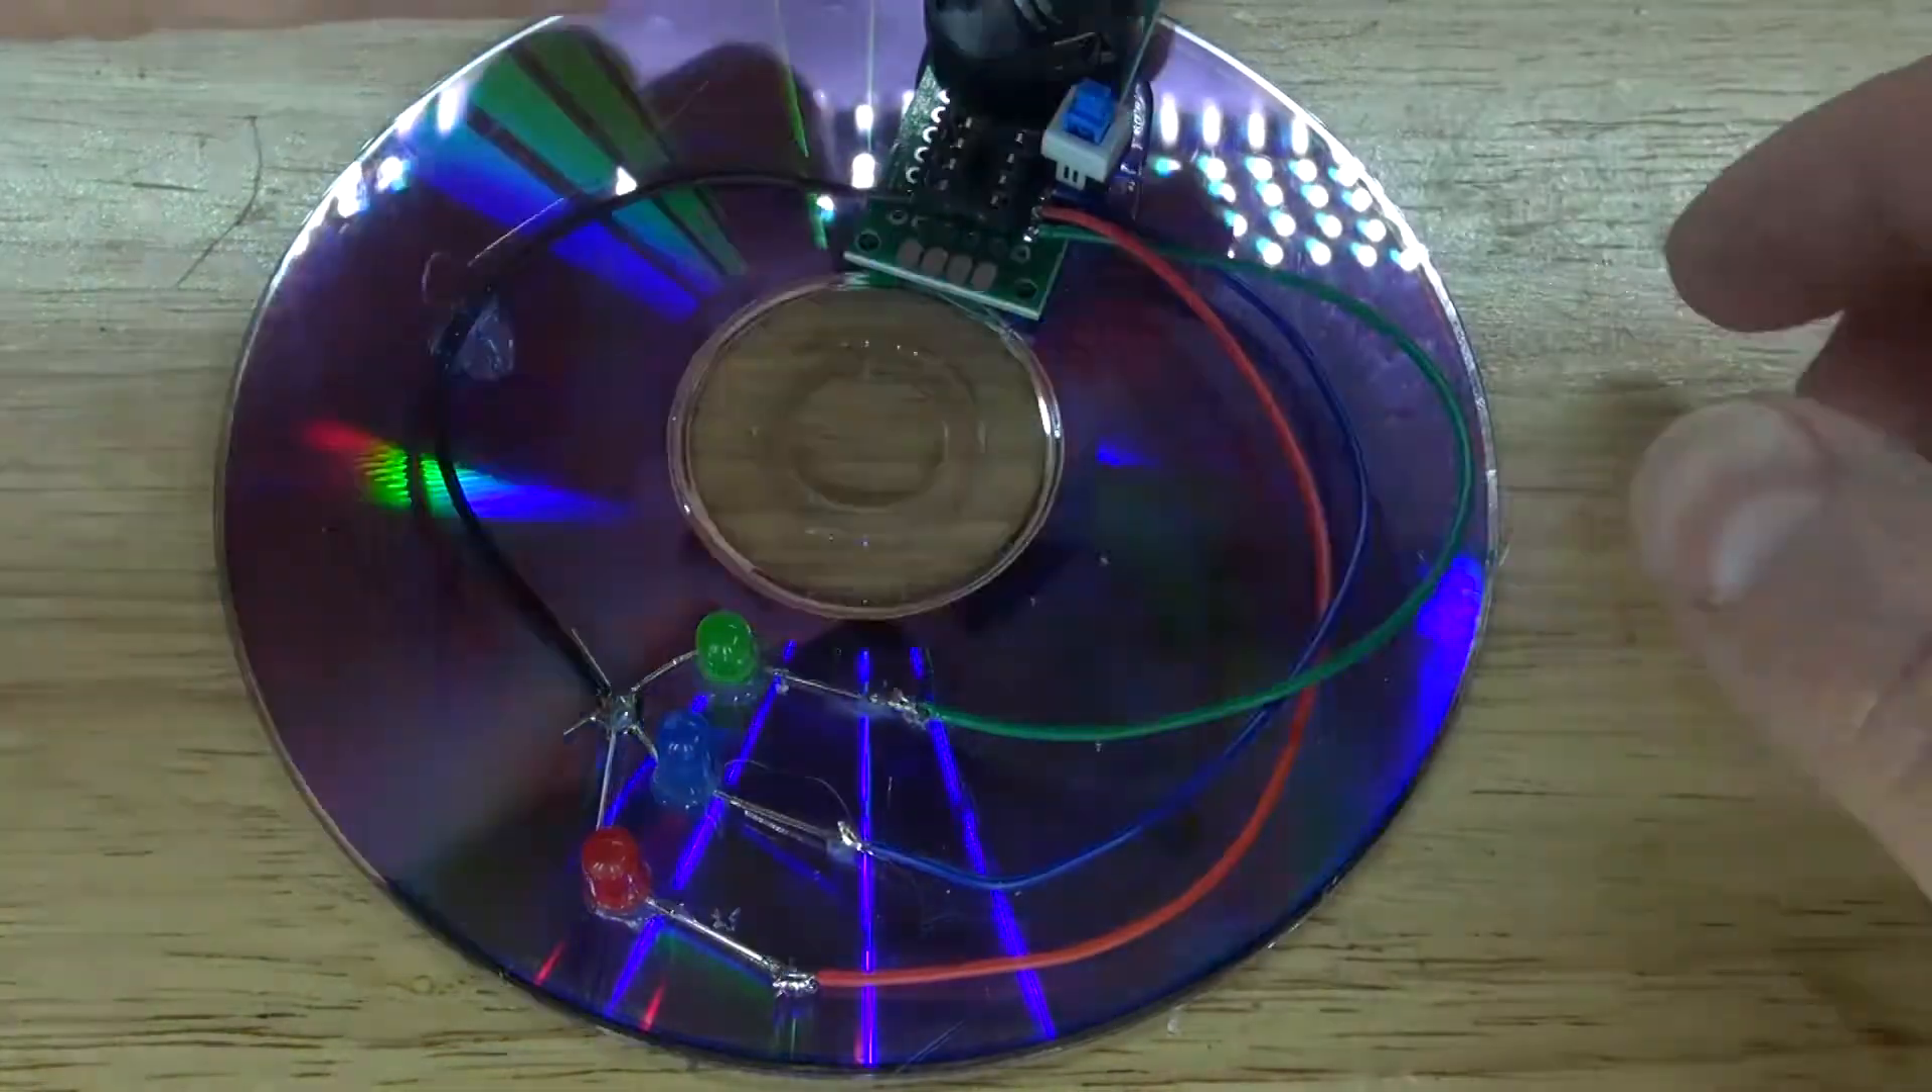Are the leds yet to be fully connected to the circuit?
No.